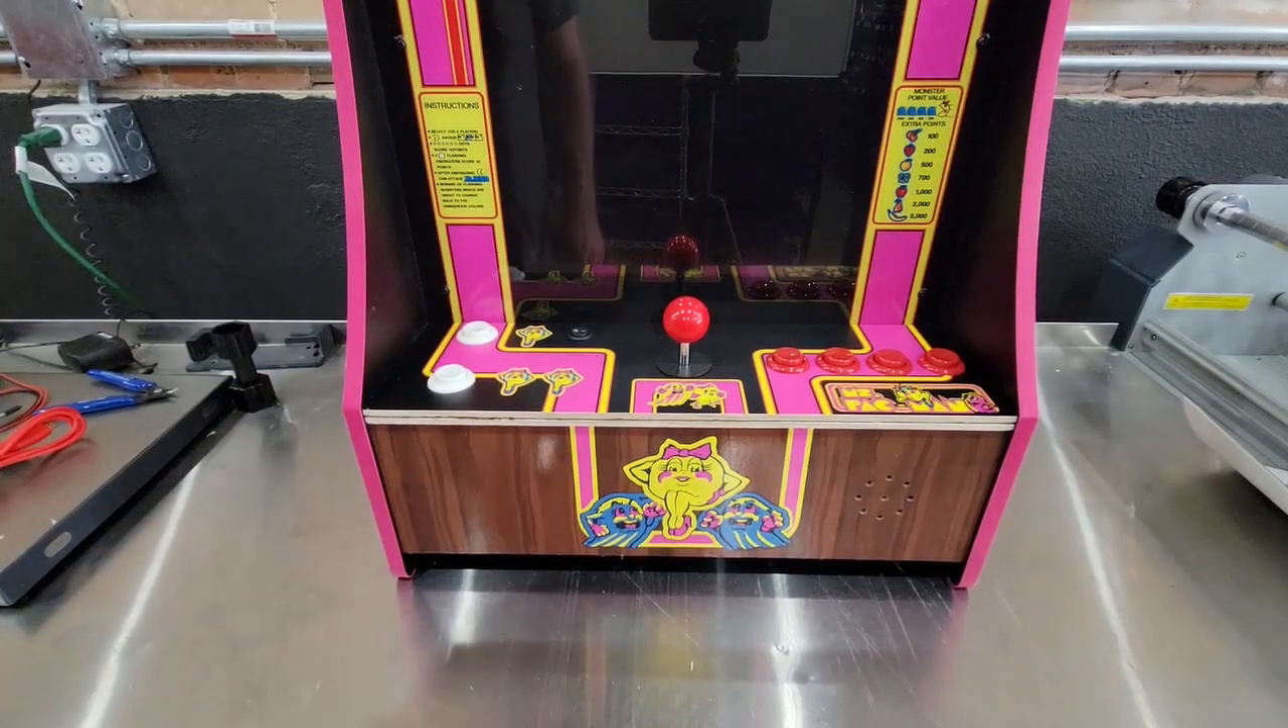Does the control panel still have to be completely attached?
No.